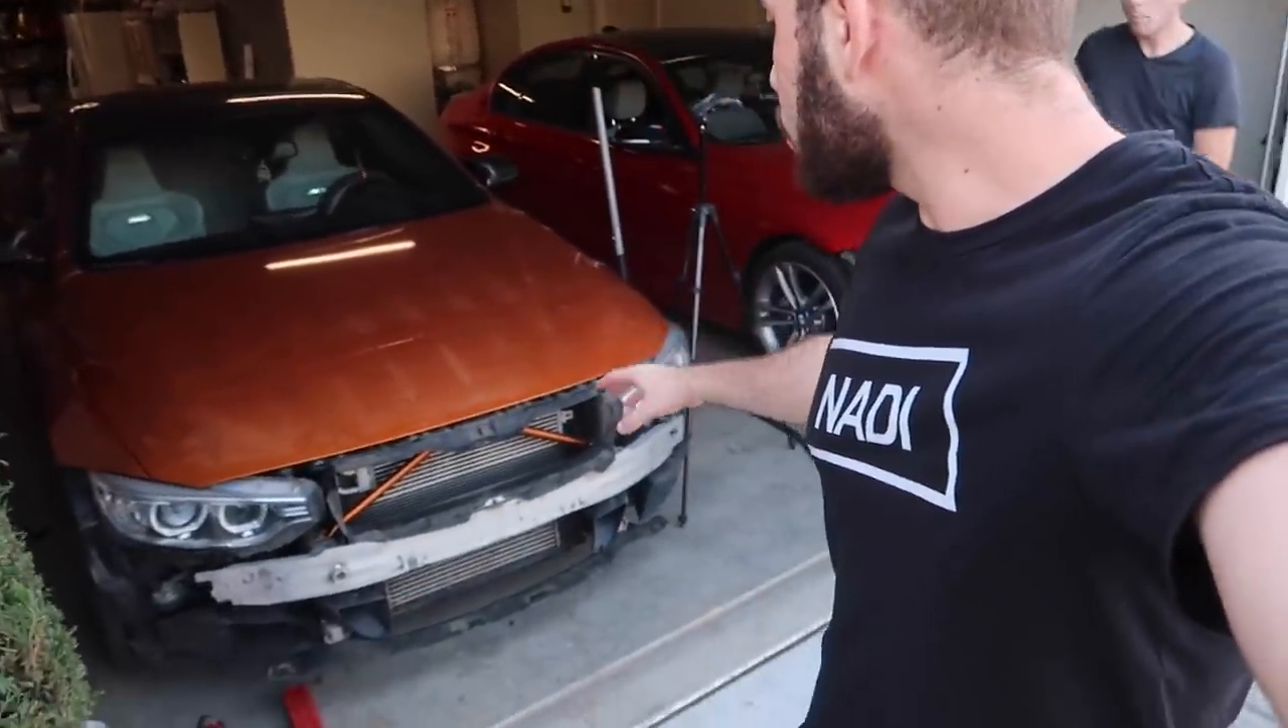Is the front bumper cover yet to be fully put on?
Yes.